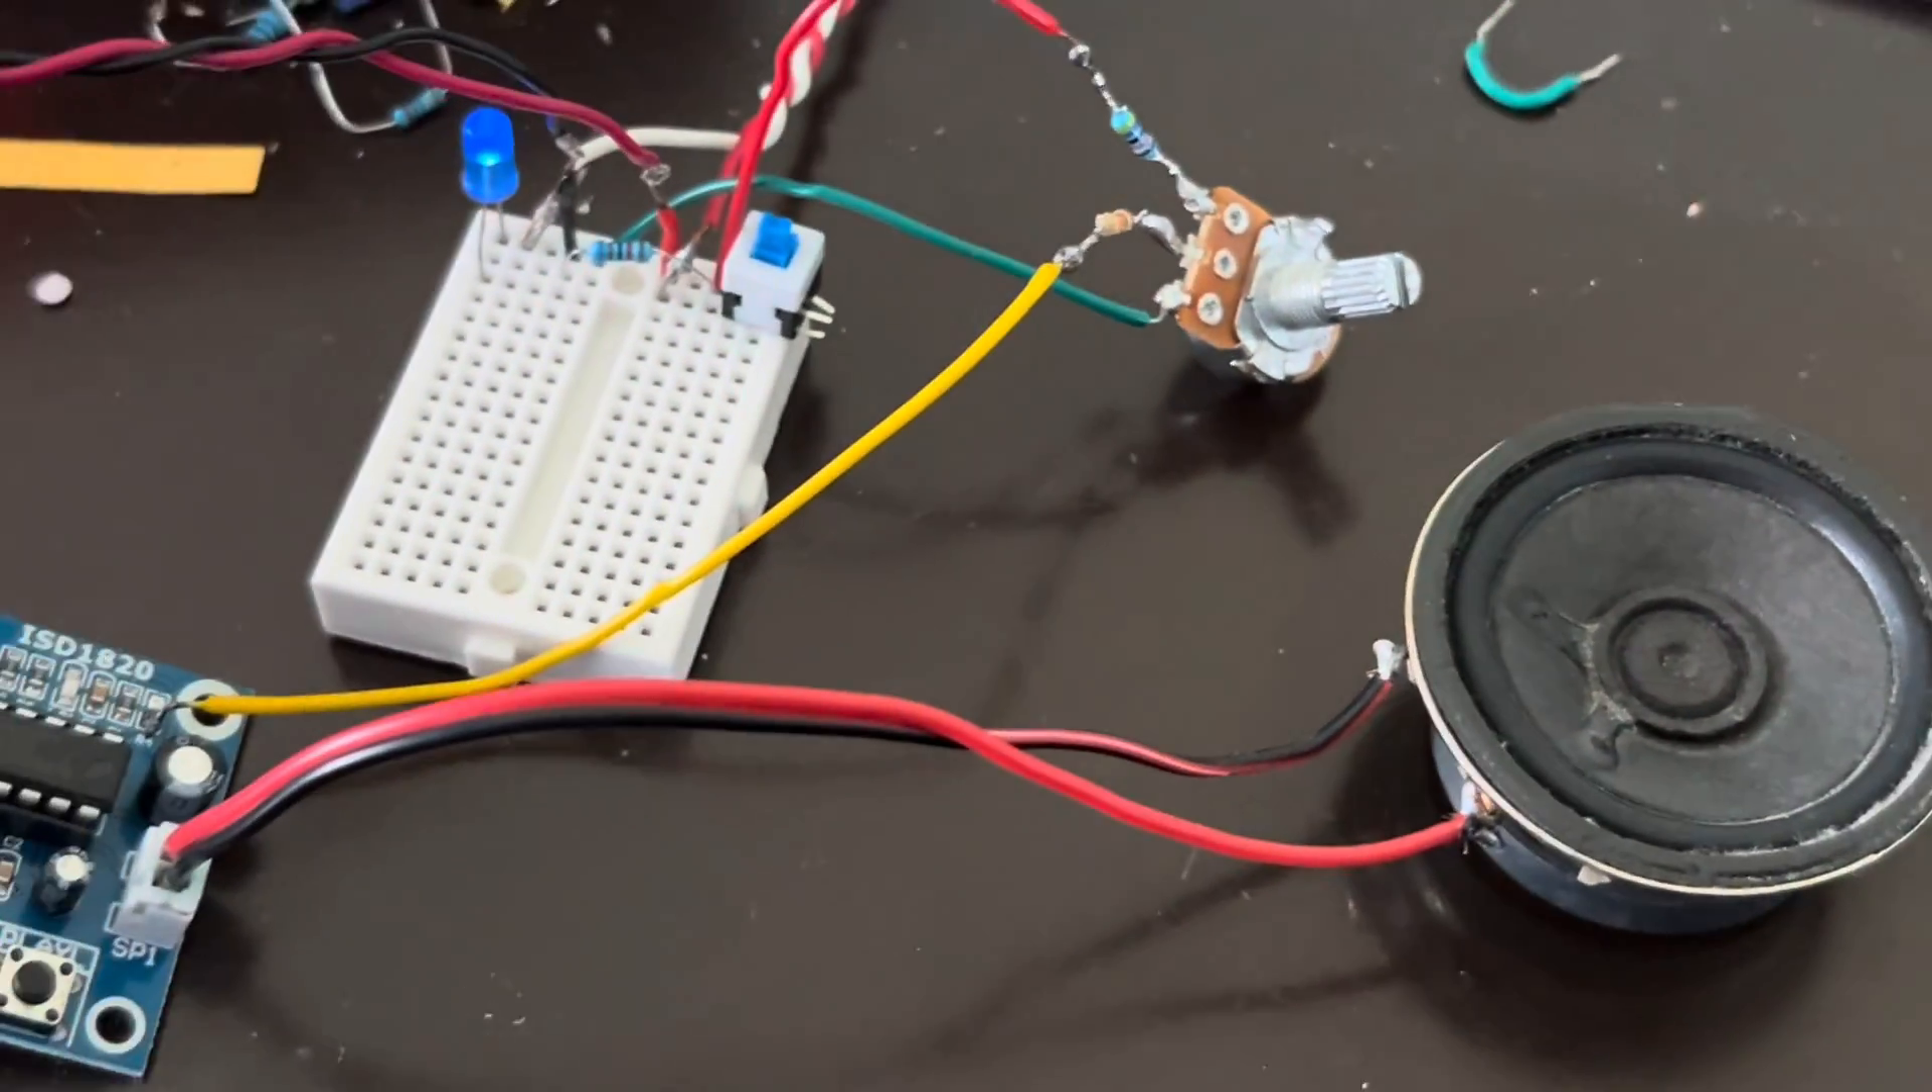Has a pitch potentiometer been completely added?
Yes.